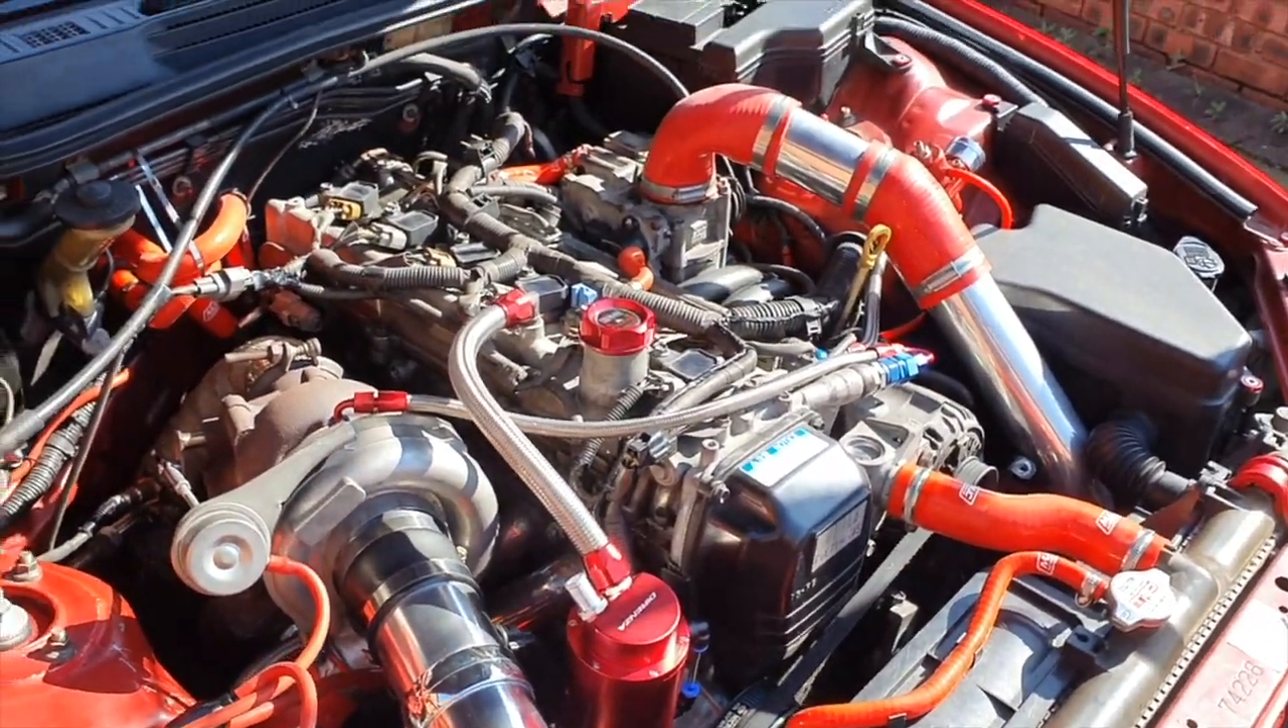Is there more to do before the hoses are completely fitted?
No.